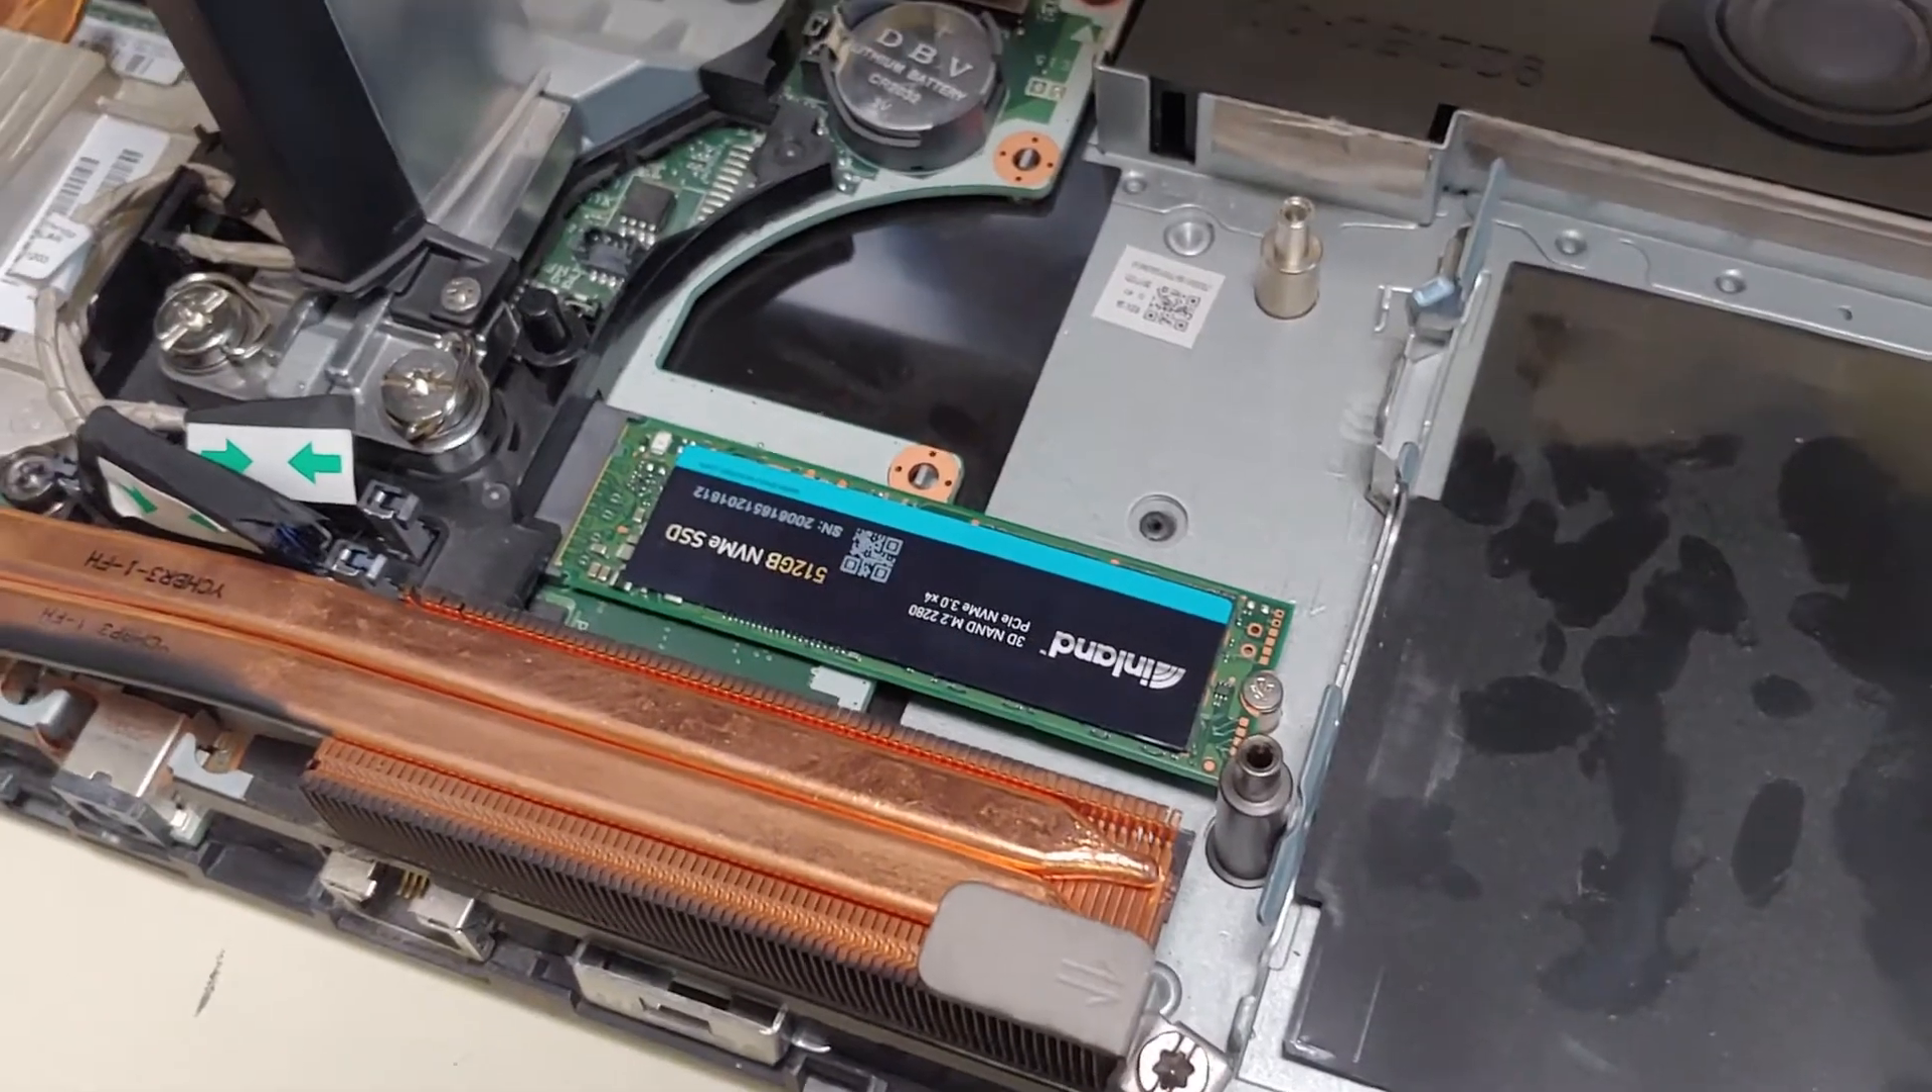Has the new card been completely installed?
Yes.